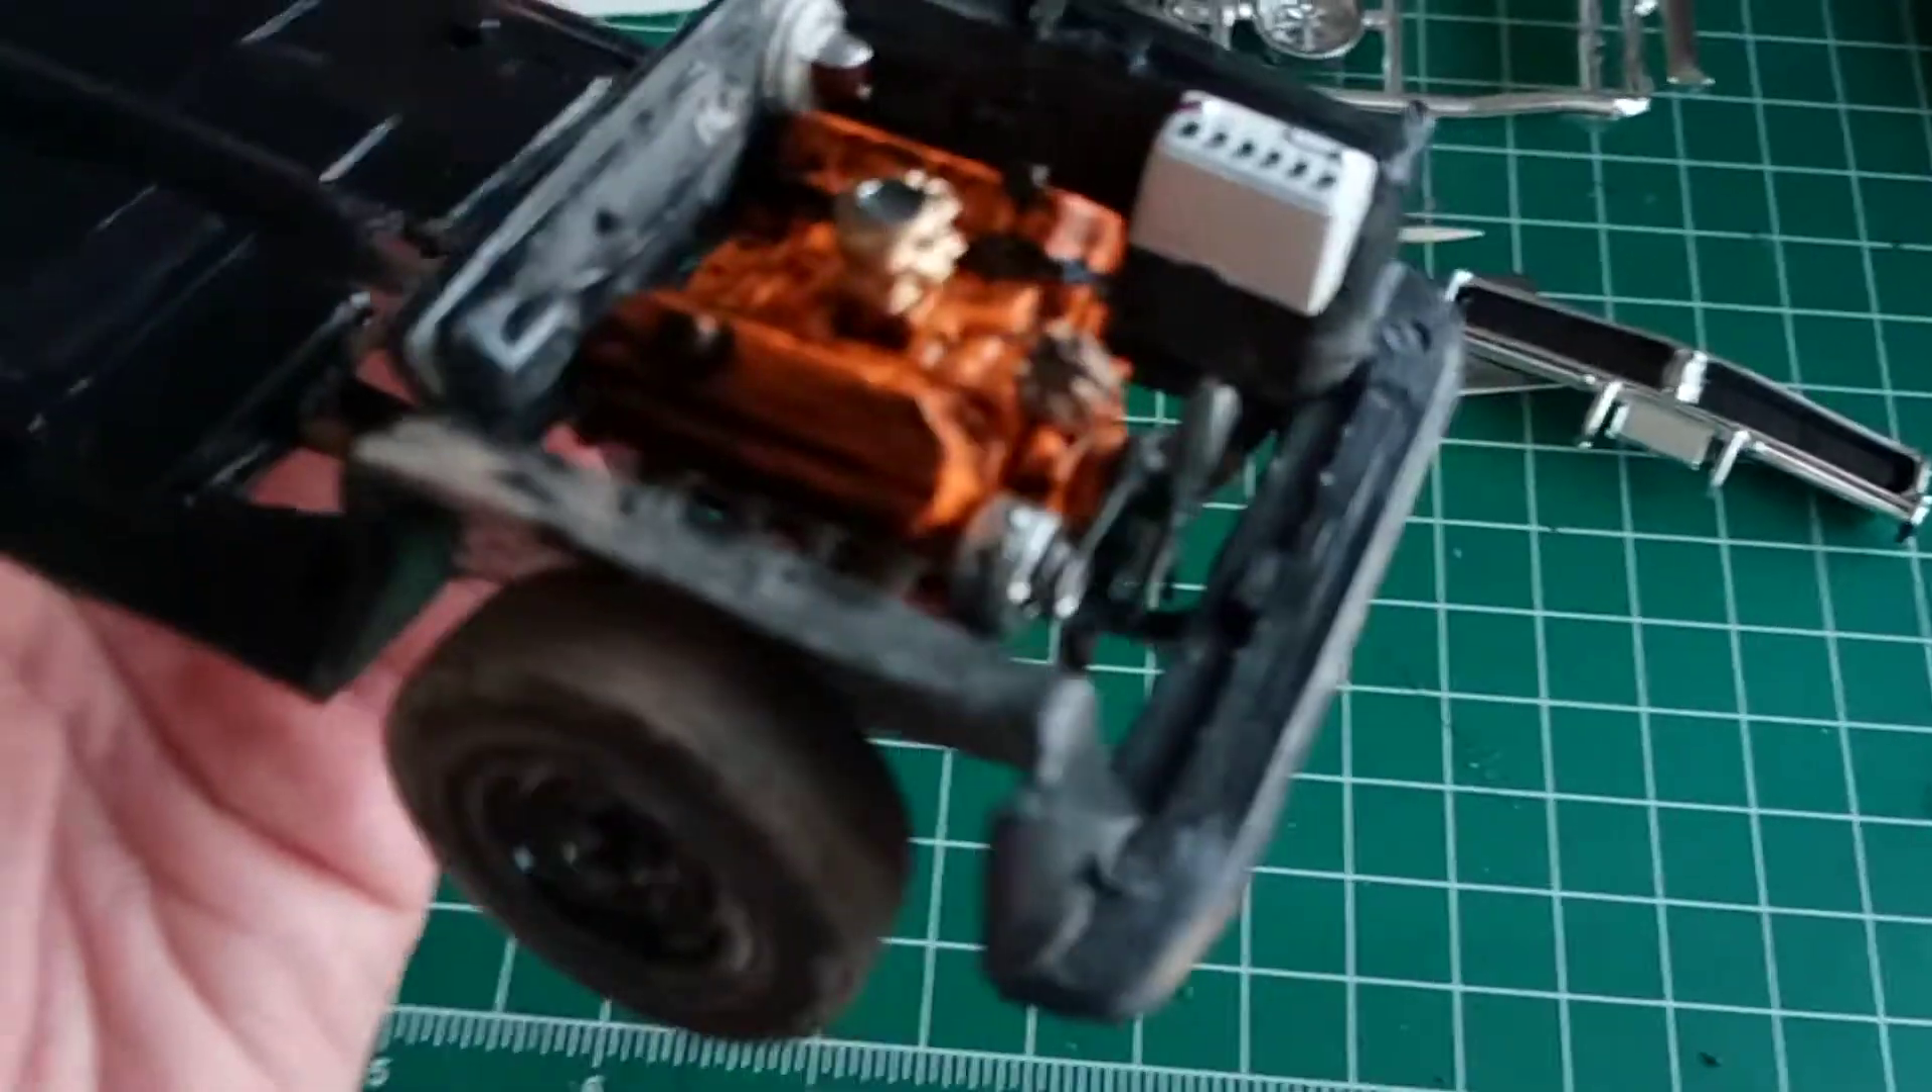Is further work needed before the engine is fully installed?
No.